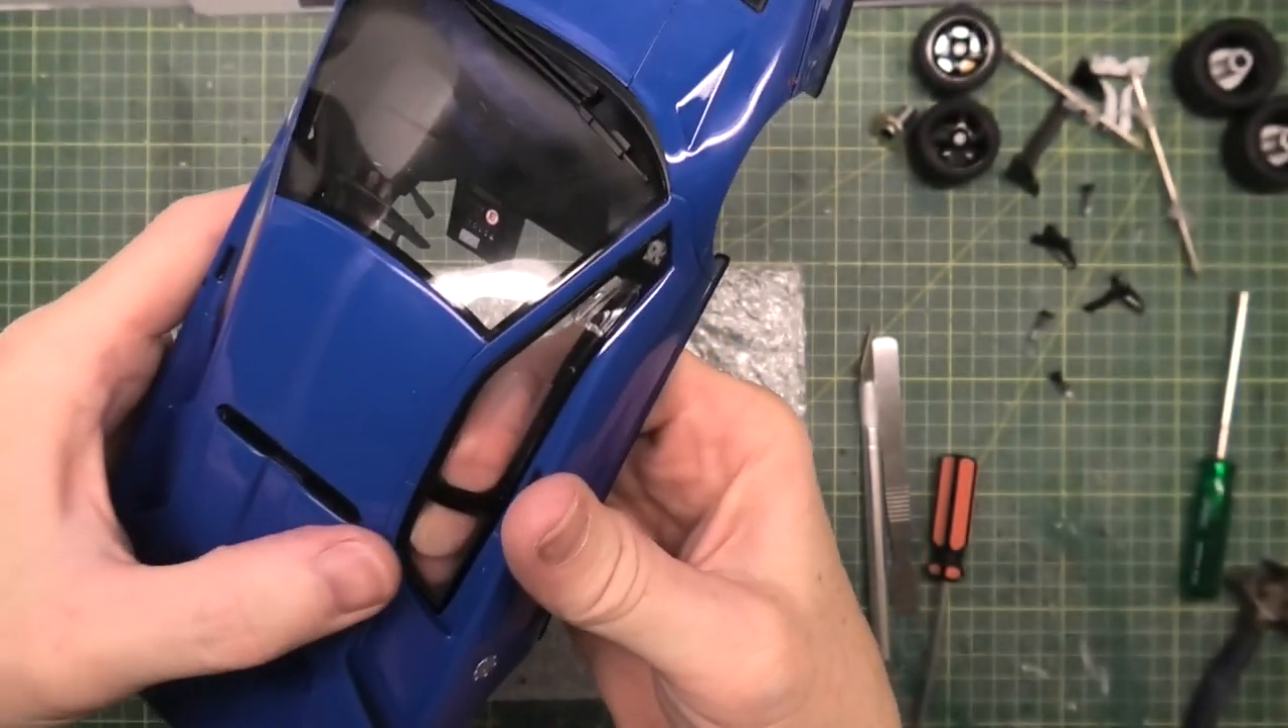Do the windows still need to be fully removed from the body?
Yes.